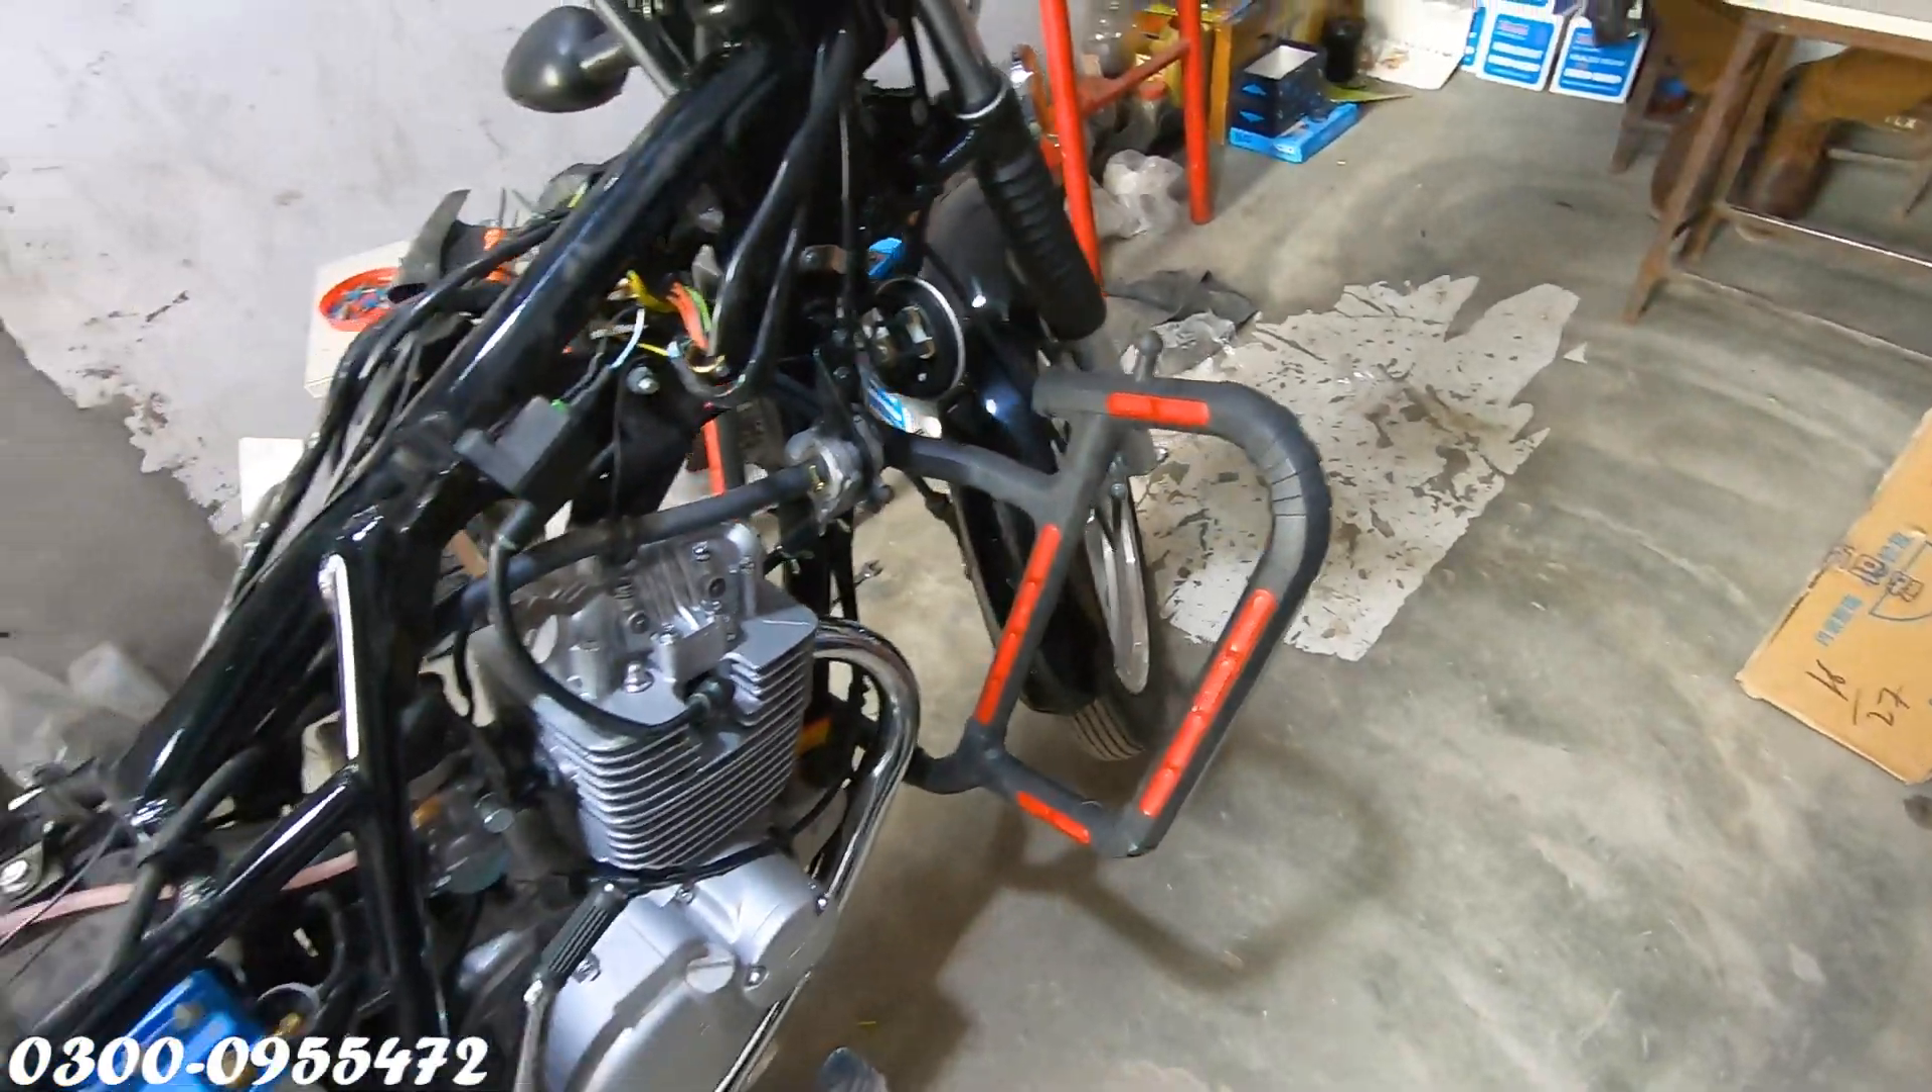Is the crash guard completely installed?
Yes.